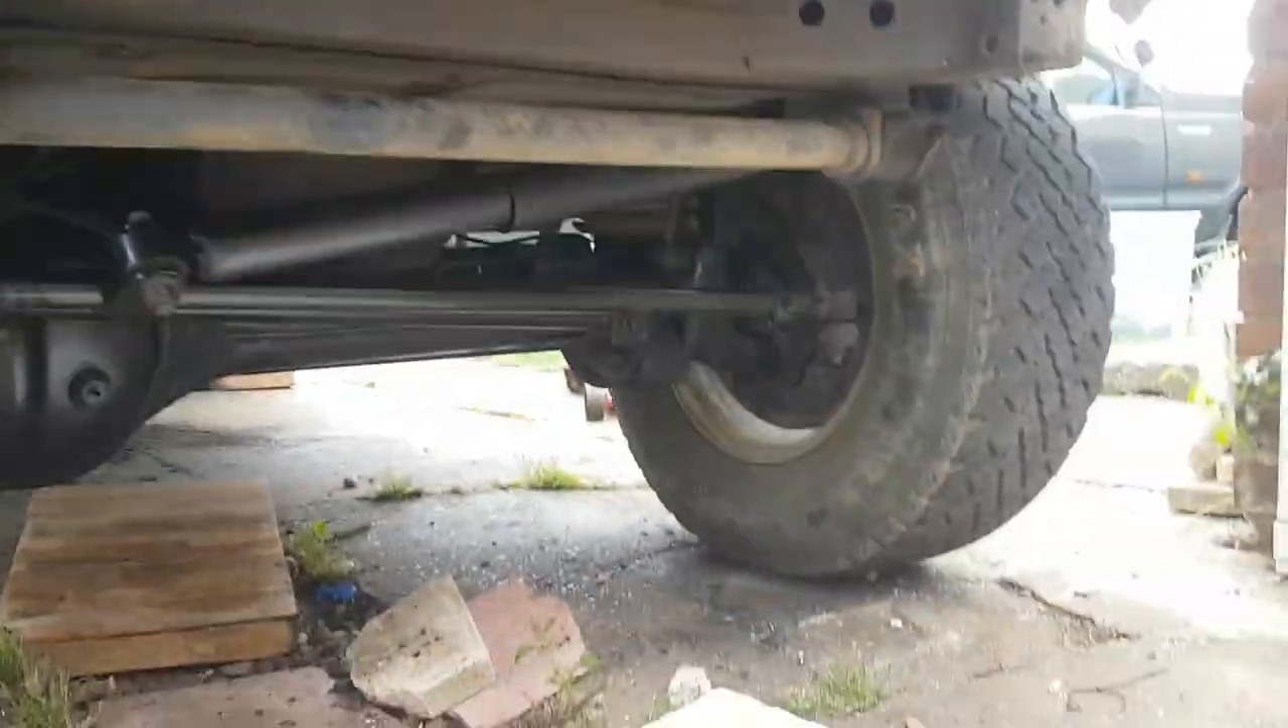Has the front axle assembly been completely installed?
Yes.